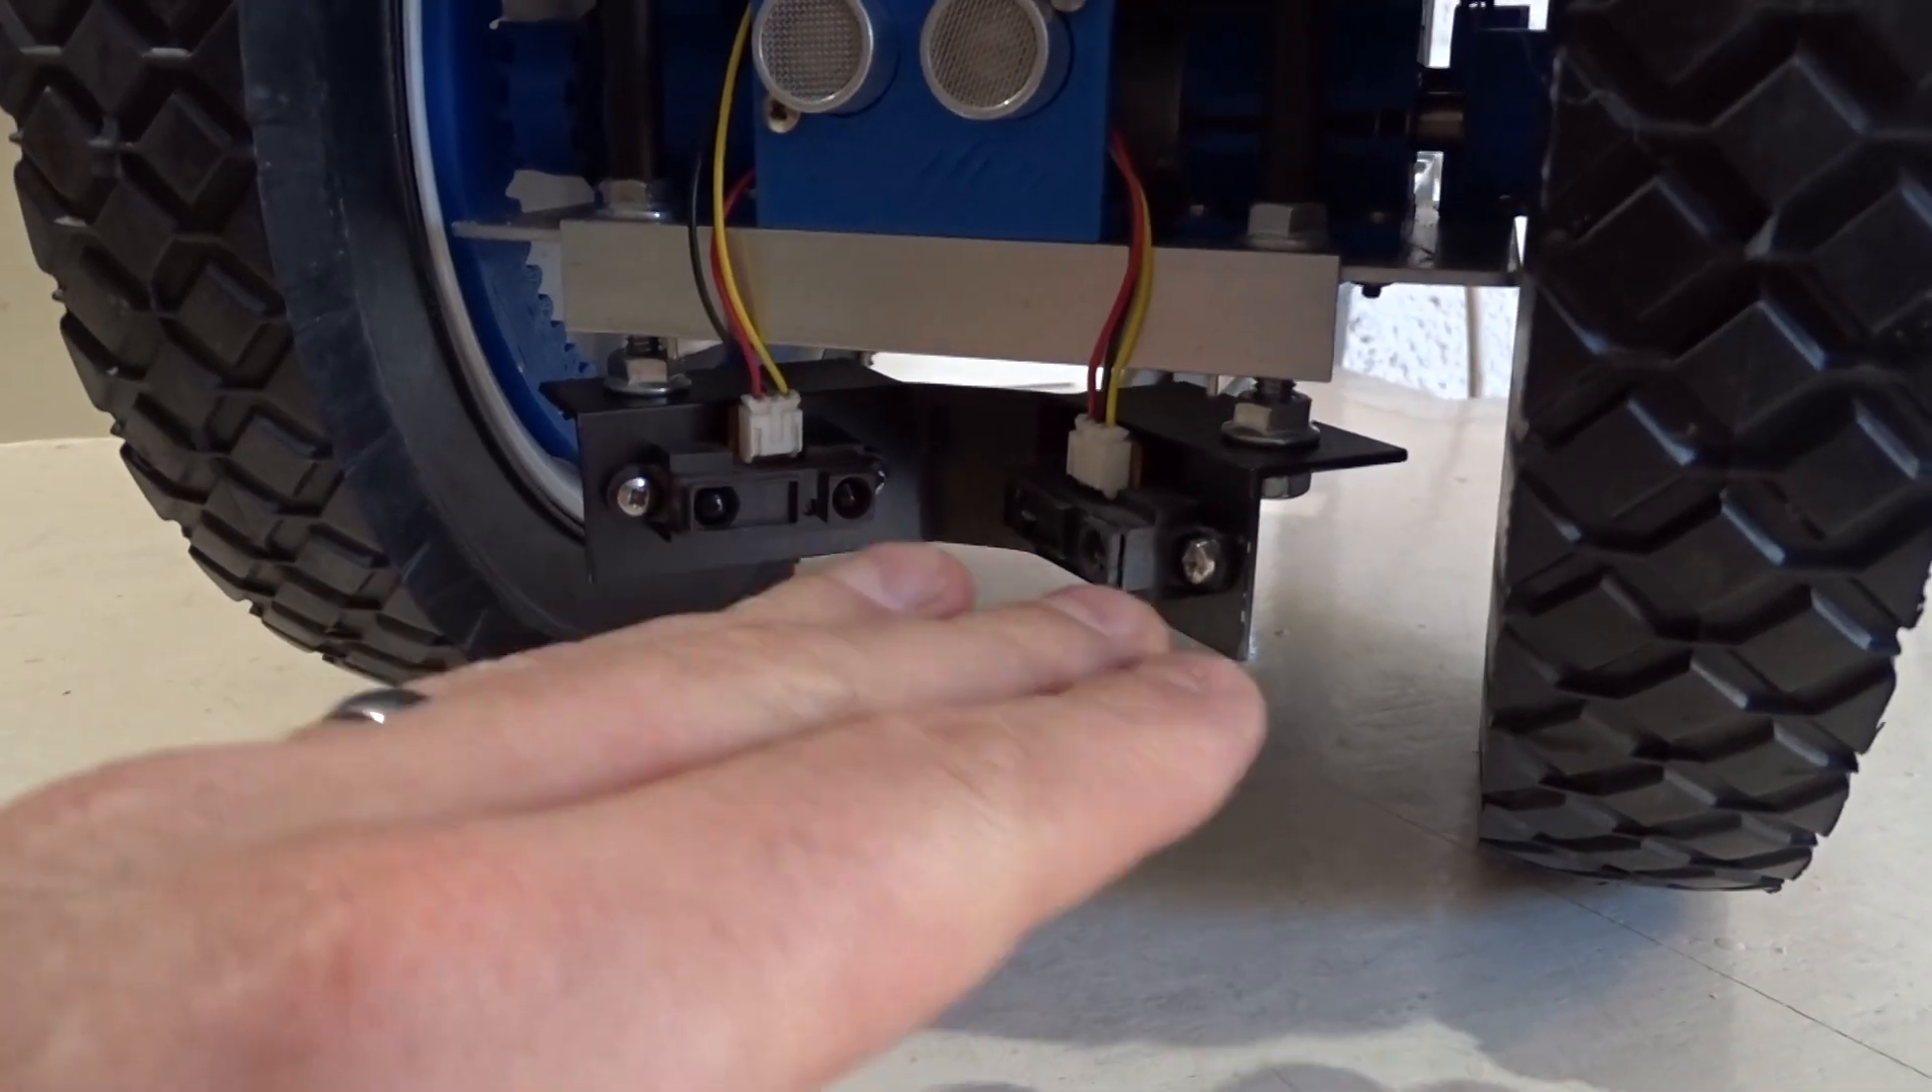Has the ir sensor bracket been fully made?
Yes.